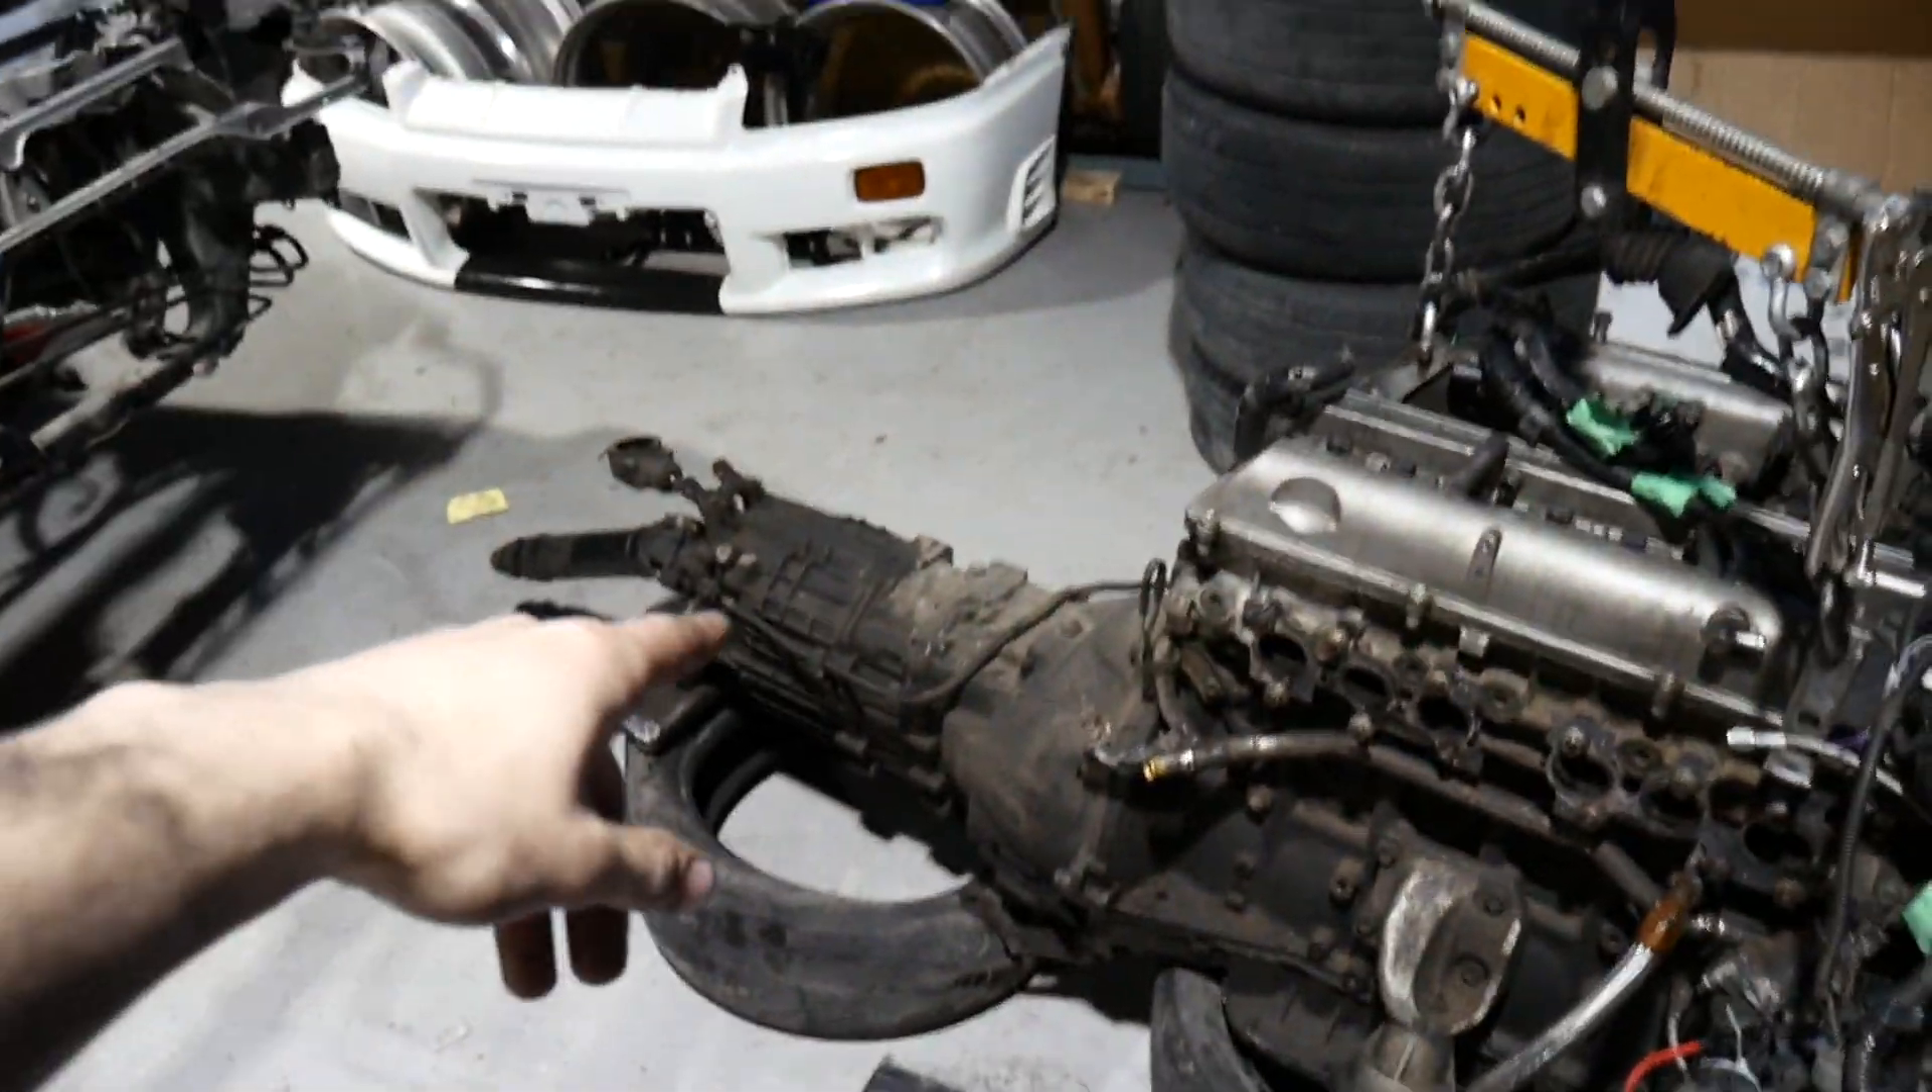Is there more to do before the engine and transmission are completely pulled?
No.